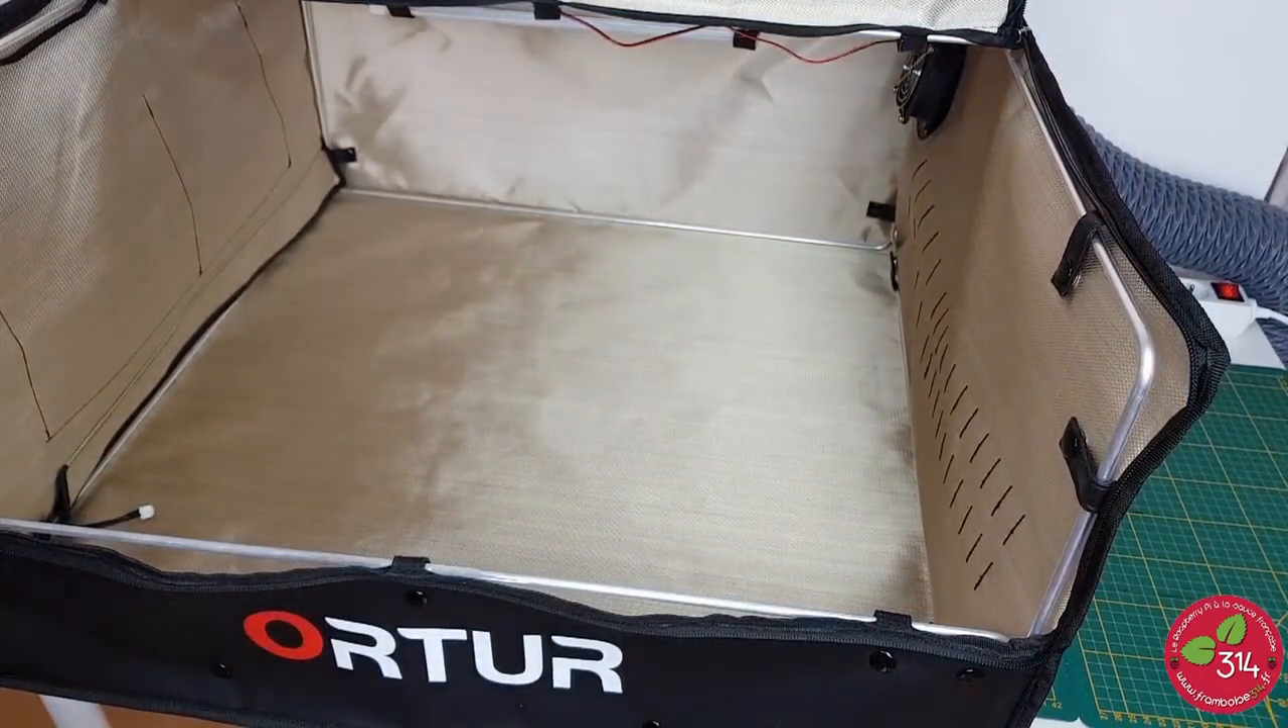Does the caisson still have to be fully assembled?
No.